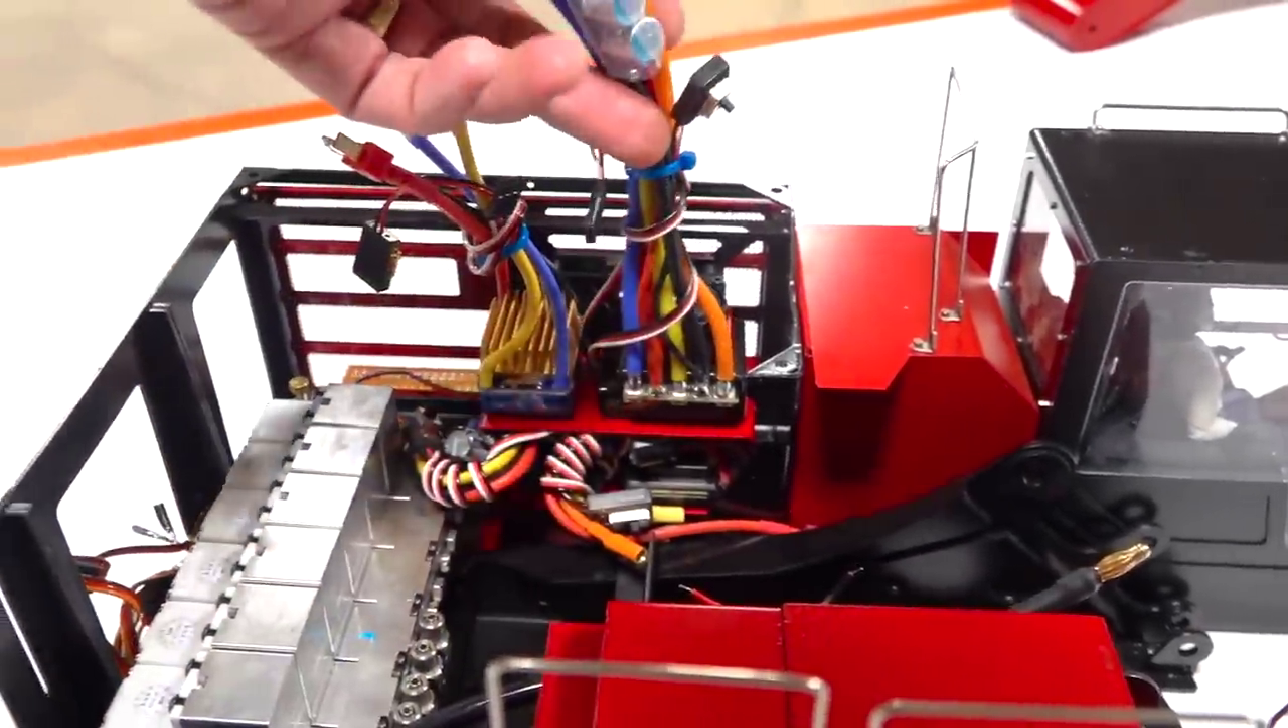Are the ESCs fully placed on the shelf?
Yes.